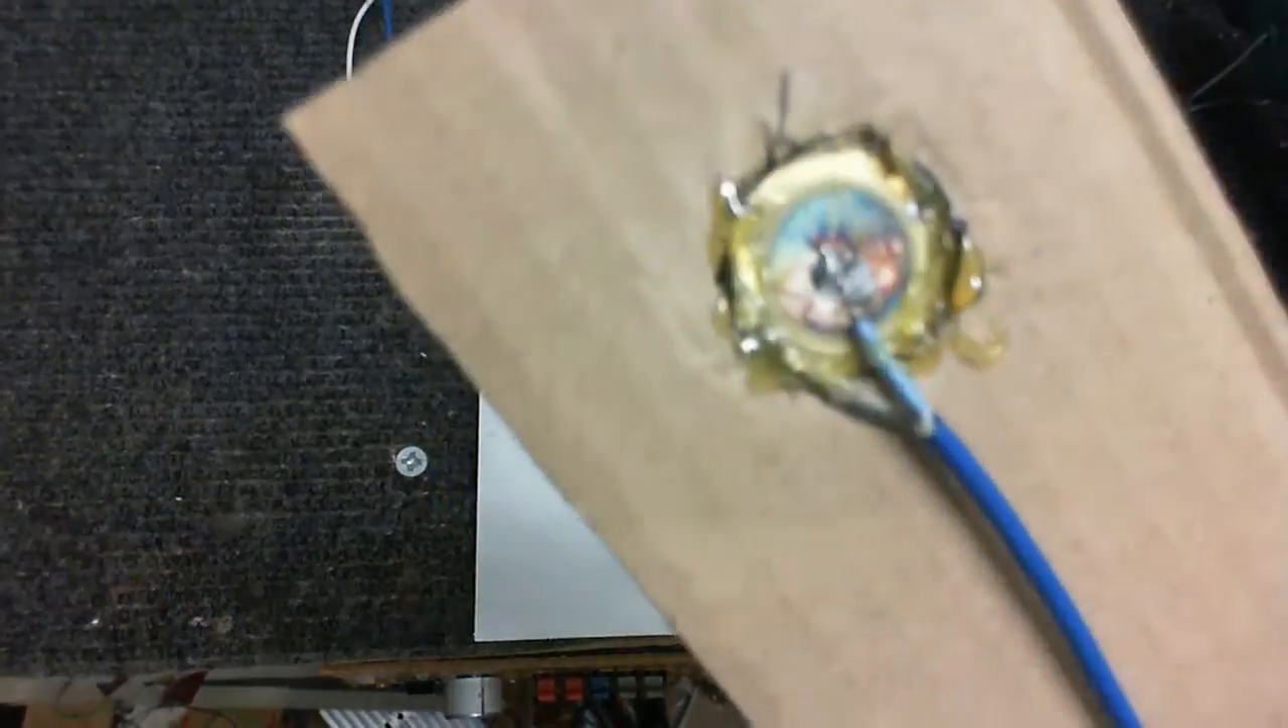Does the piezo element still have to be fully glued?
No.